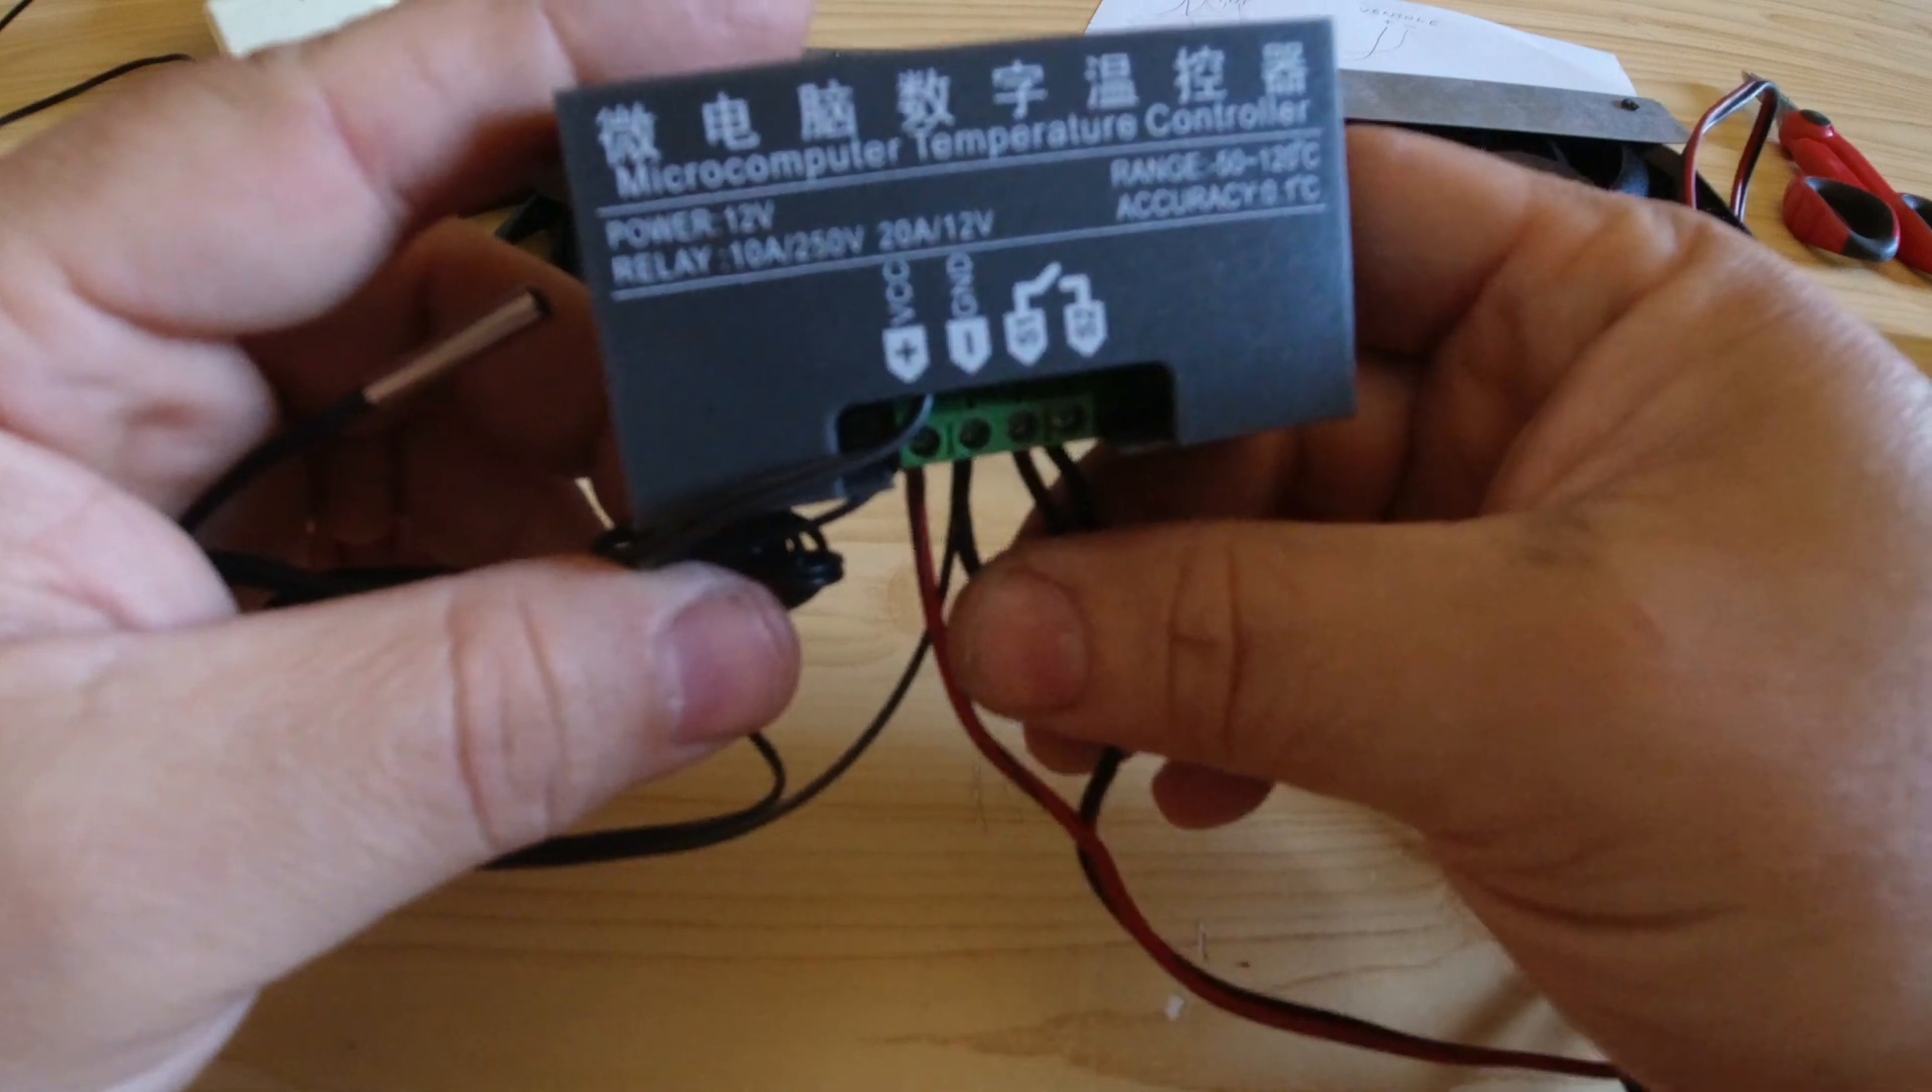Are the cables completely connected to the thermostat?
Yes.